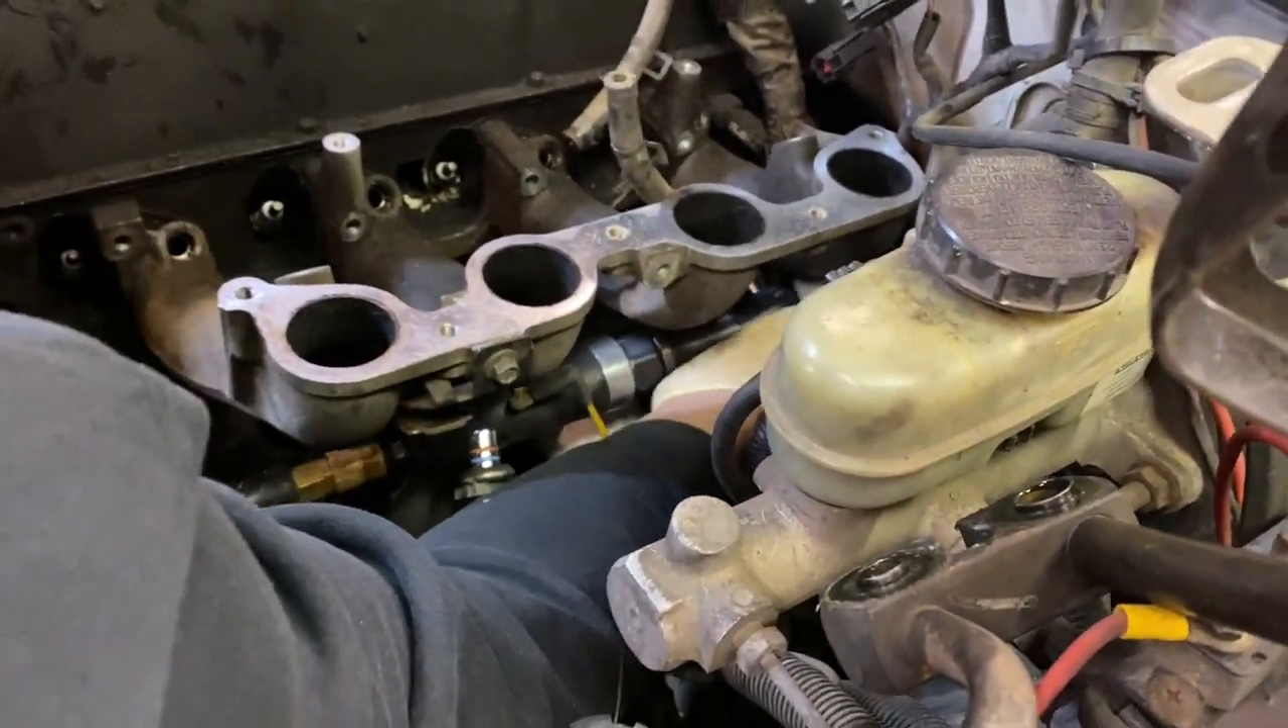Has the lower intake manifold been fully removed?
No.